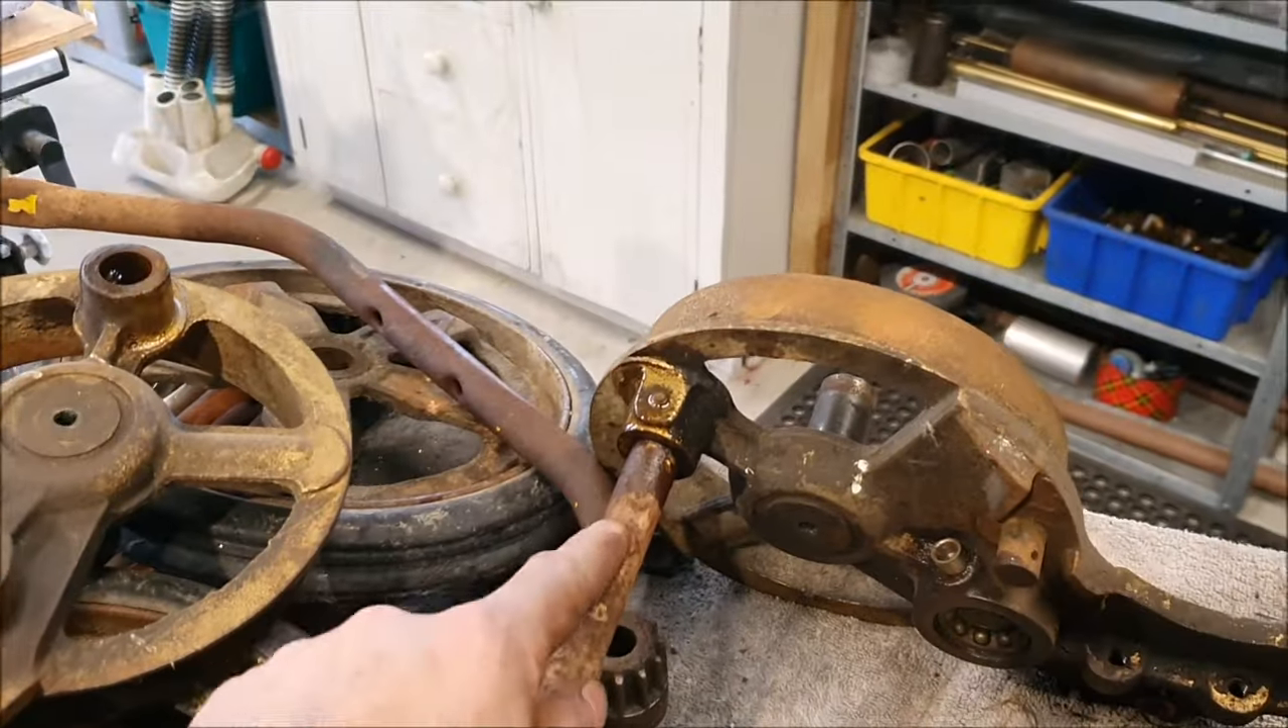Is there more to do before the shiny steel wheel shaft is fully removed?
Yes.